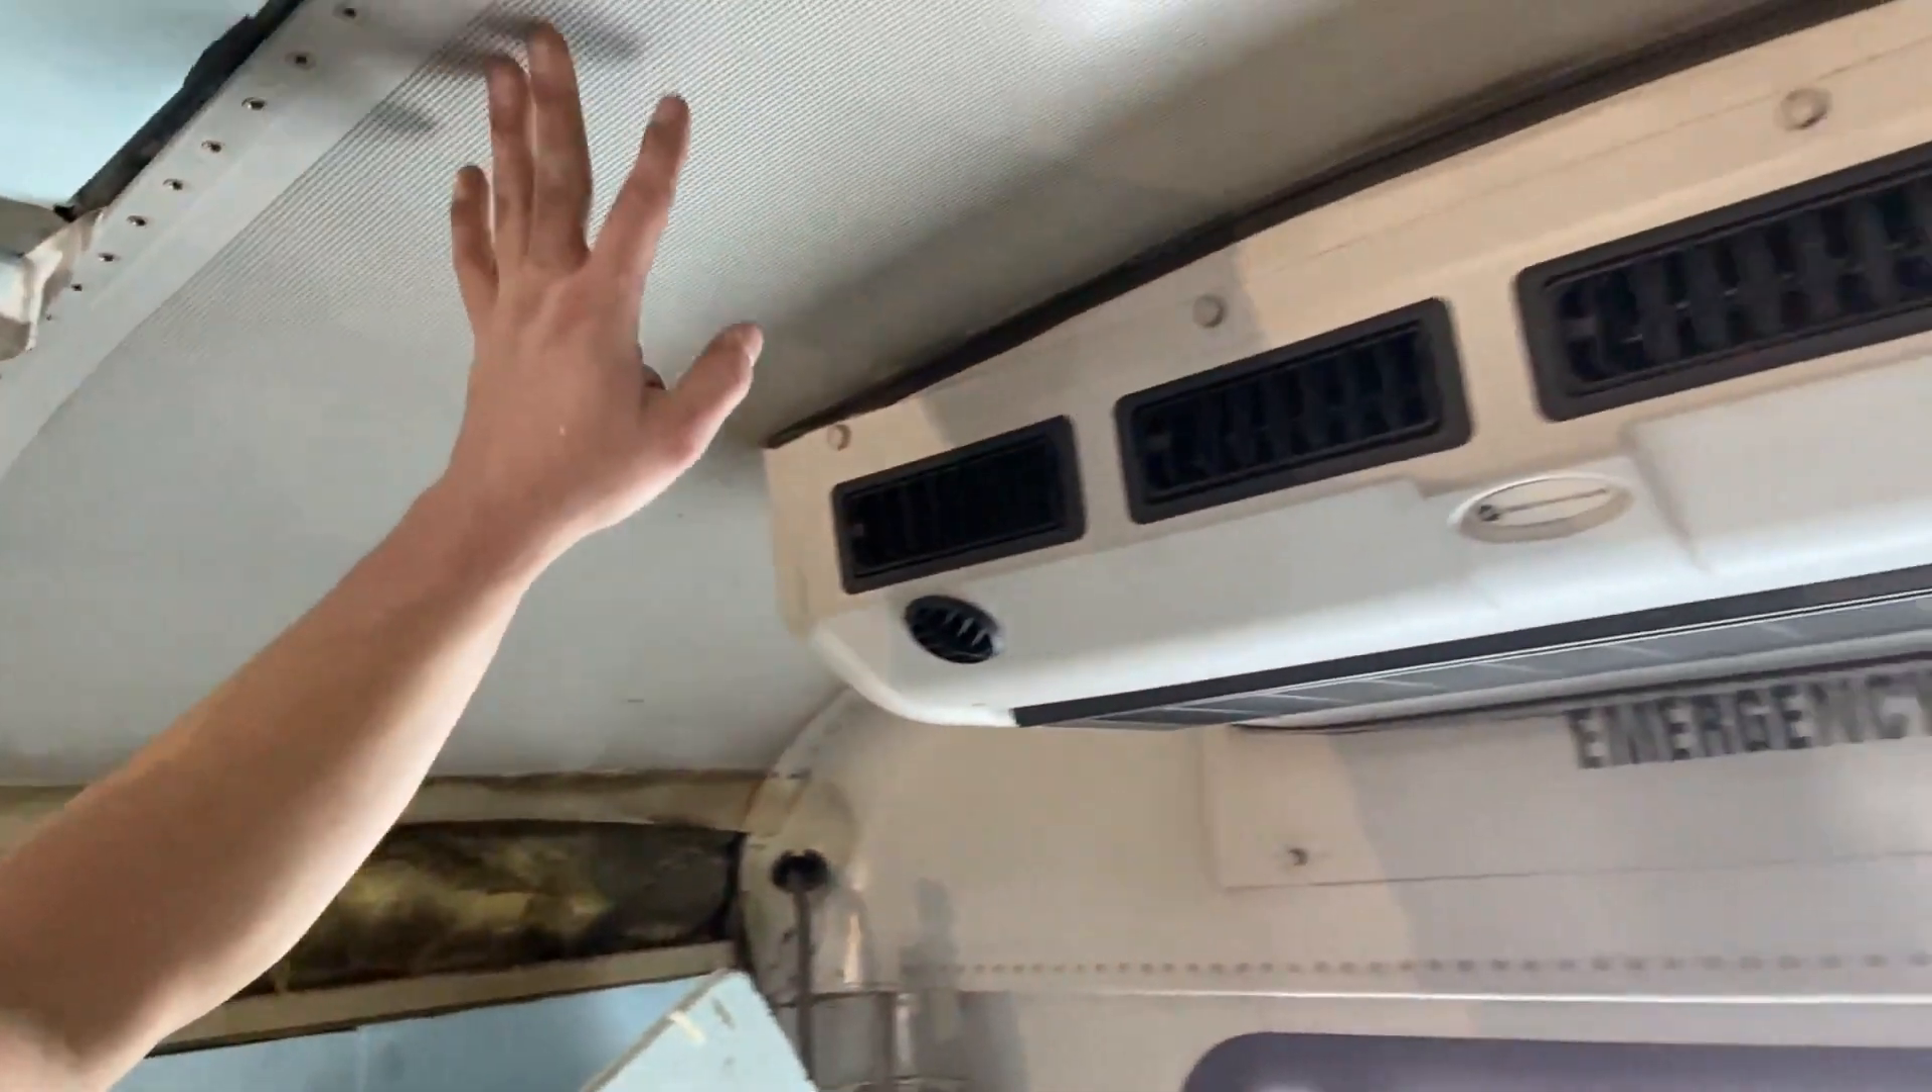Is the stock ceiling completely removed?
No.